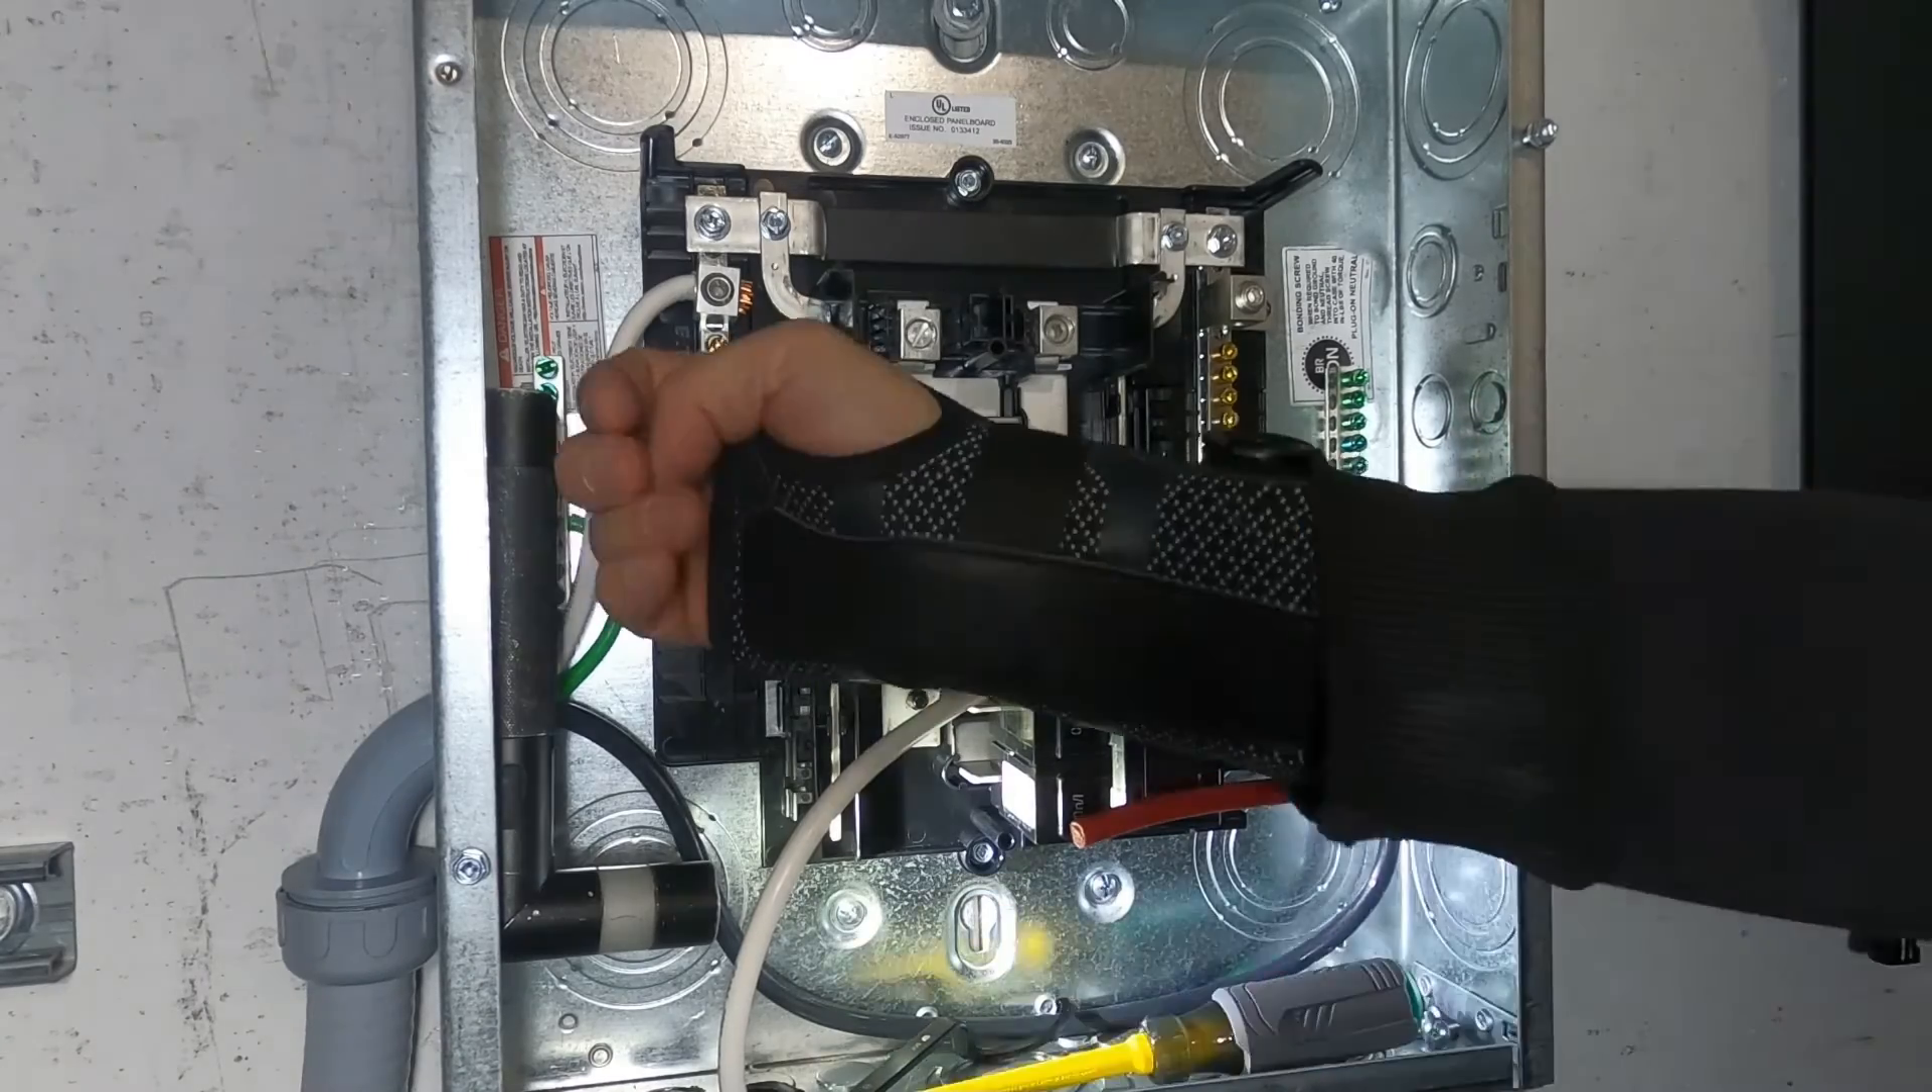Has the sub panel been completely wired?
No.